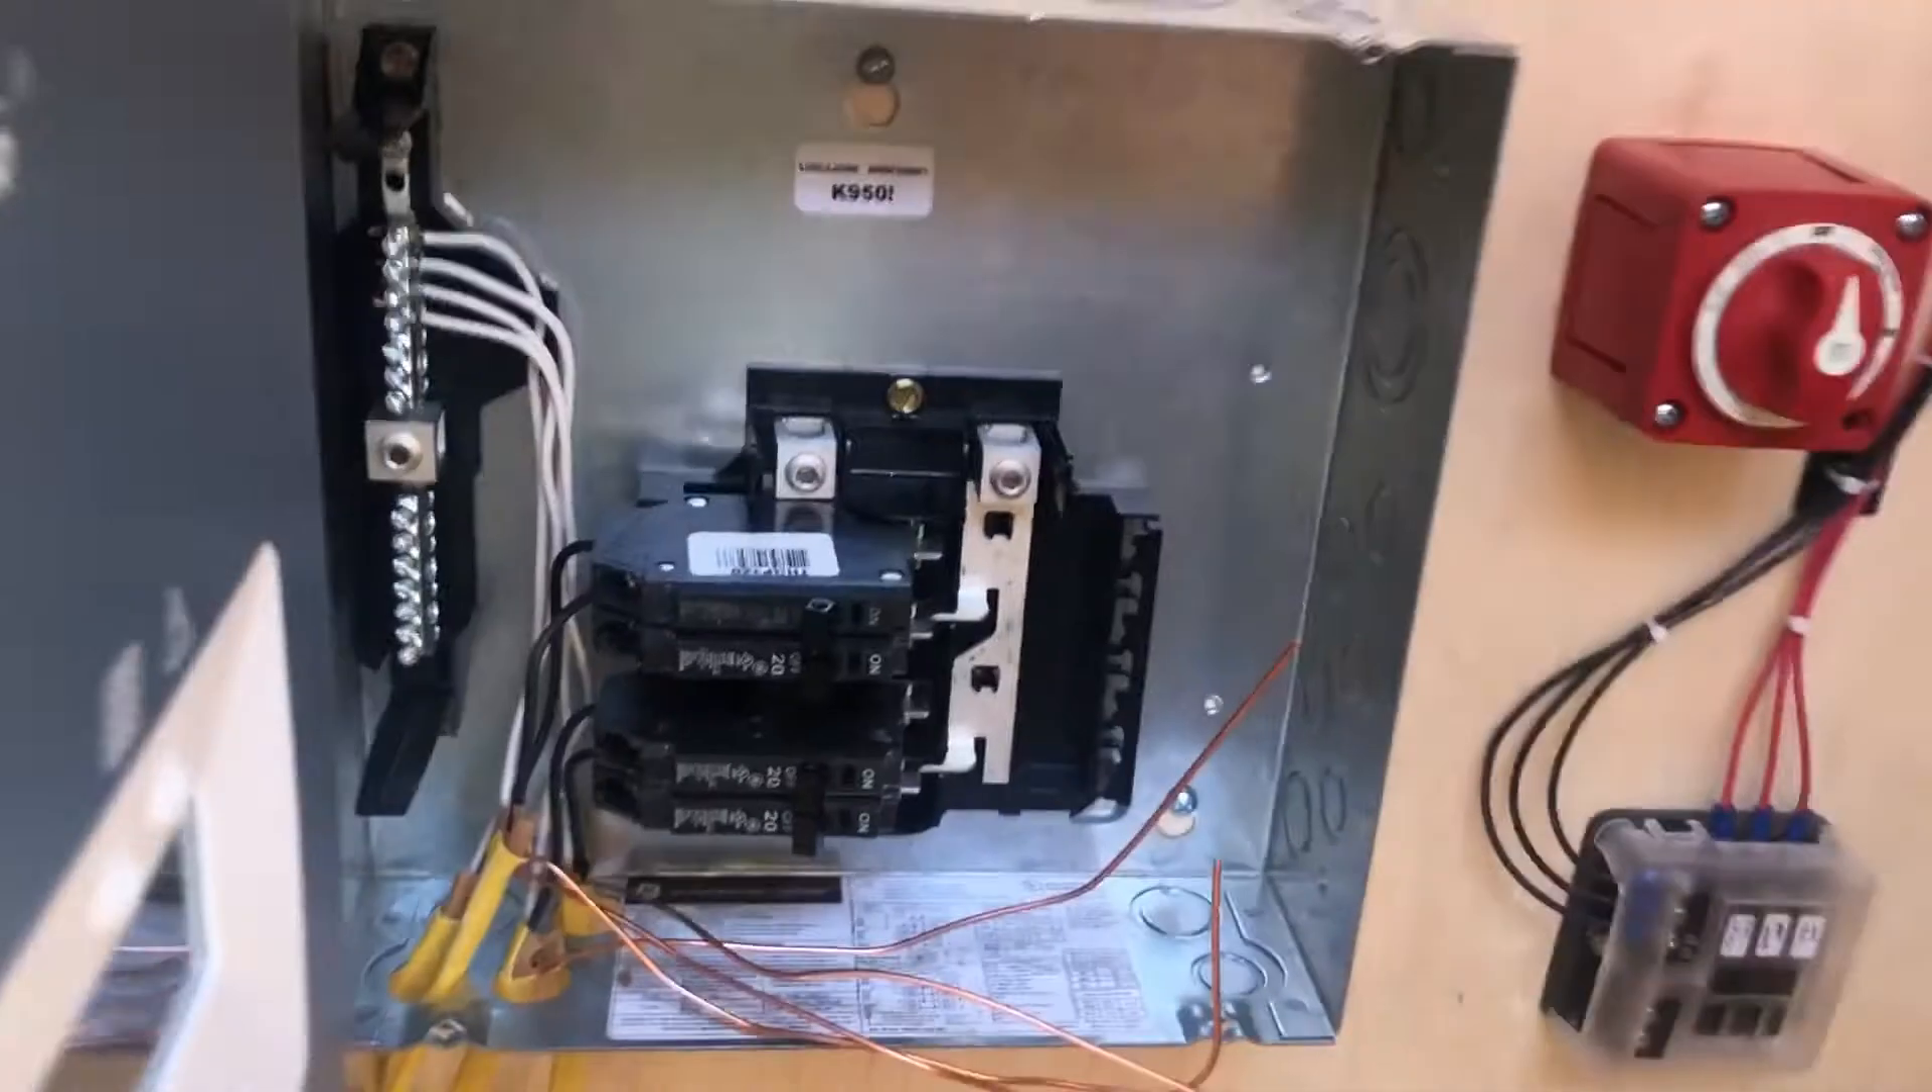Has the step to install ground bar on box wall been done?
No.